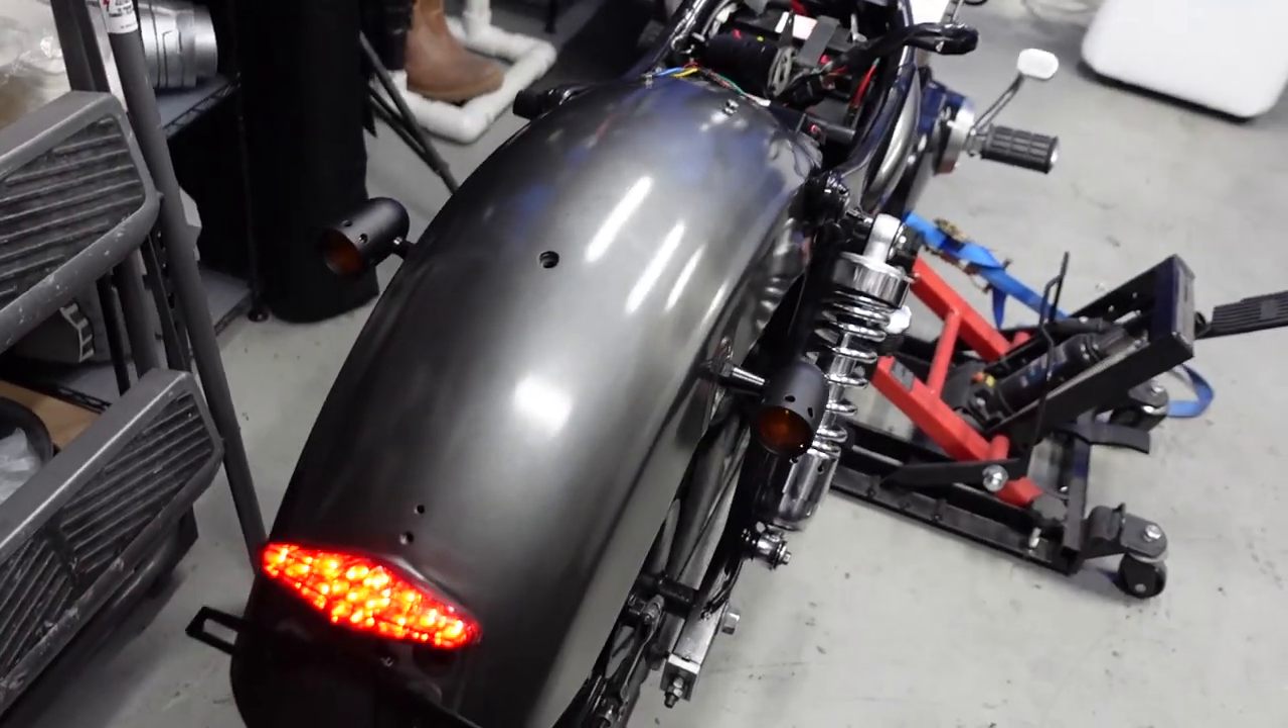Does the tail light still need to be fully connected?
No.